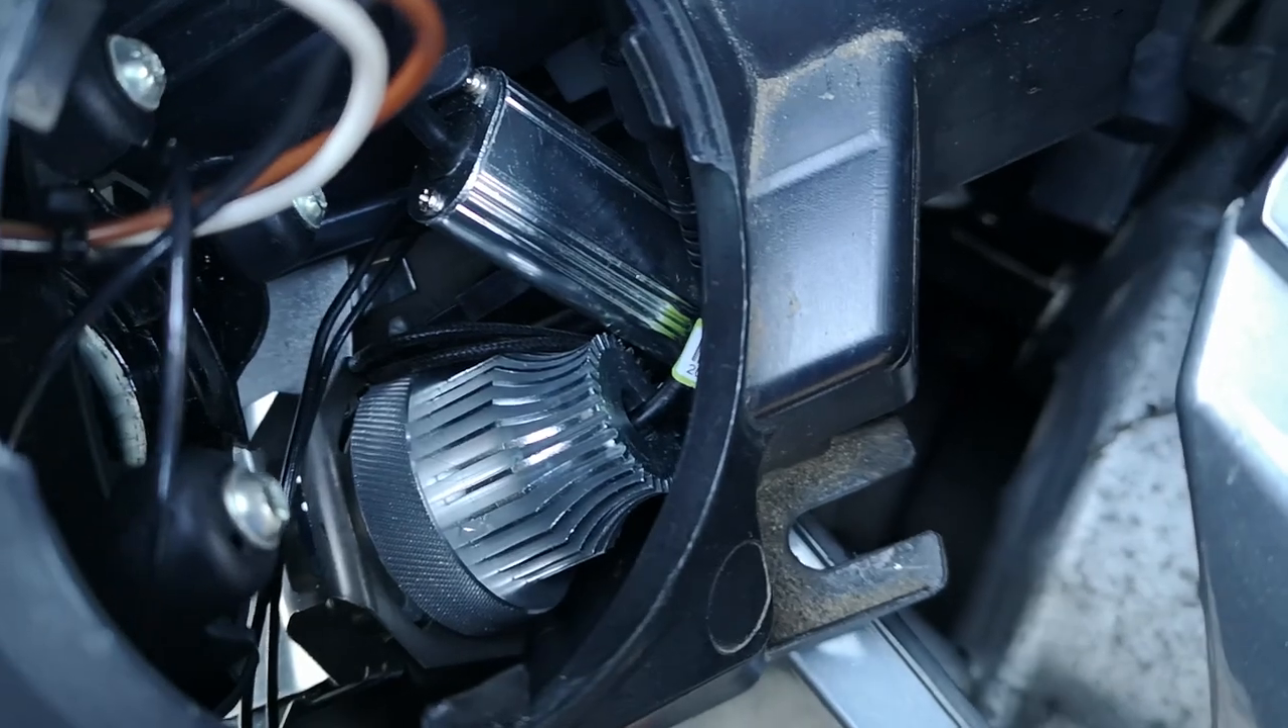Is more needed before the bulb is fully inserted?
No.